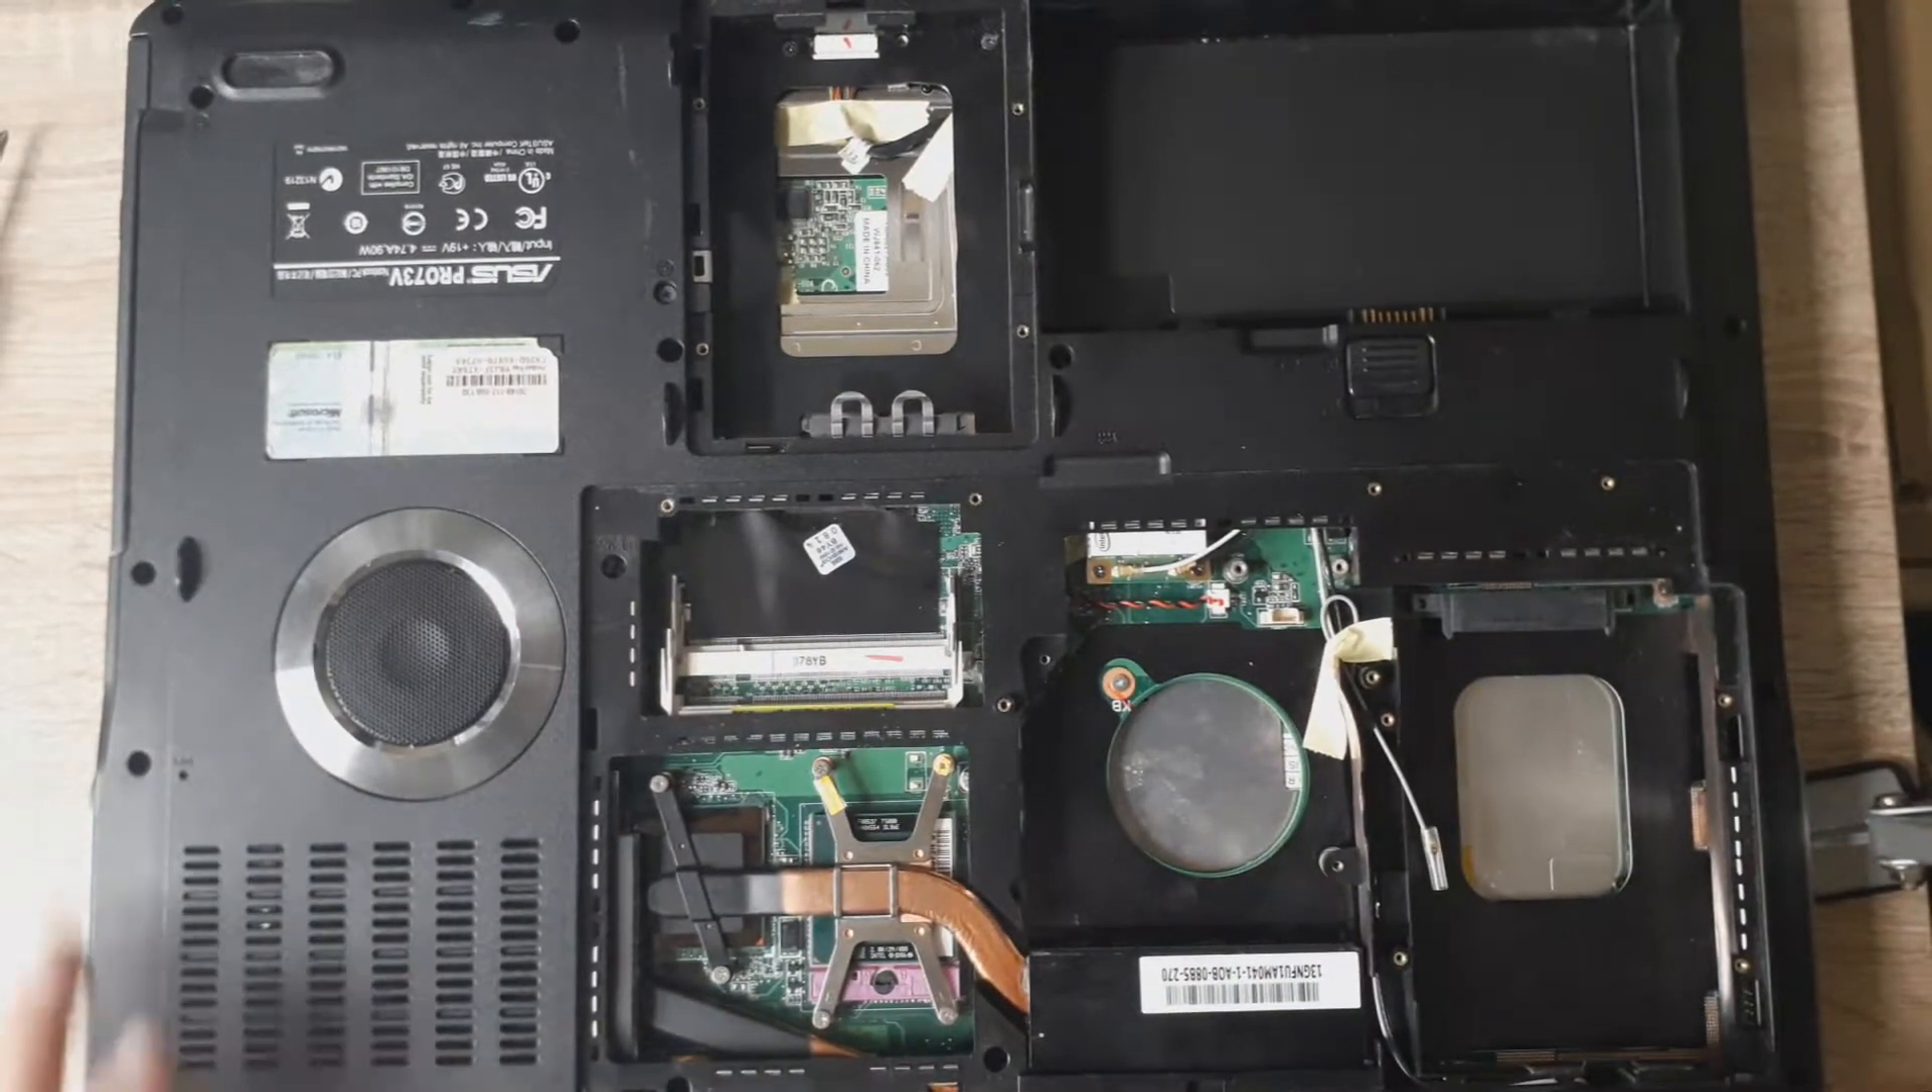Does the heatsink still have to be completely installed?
No.